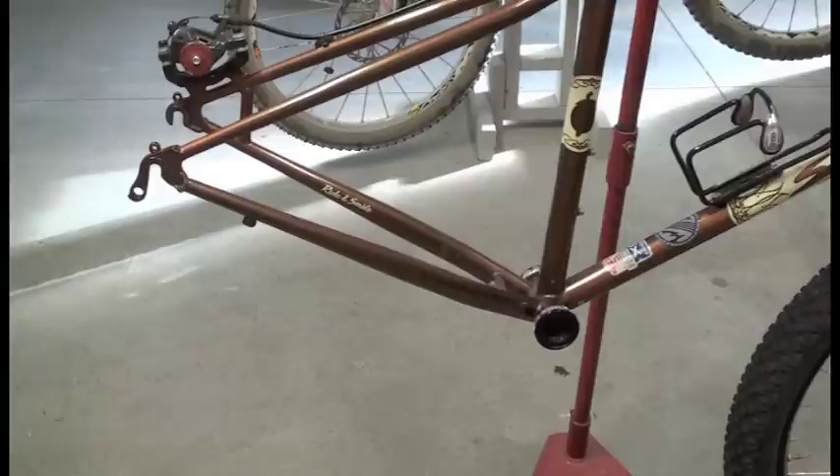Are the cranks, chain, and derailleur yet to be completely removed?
No.